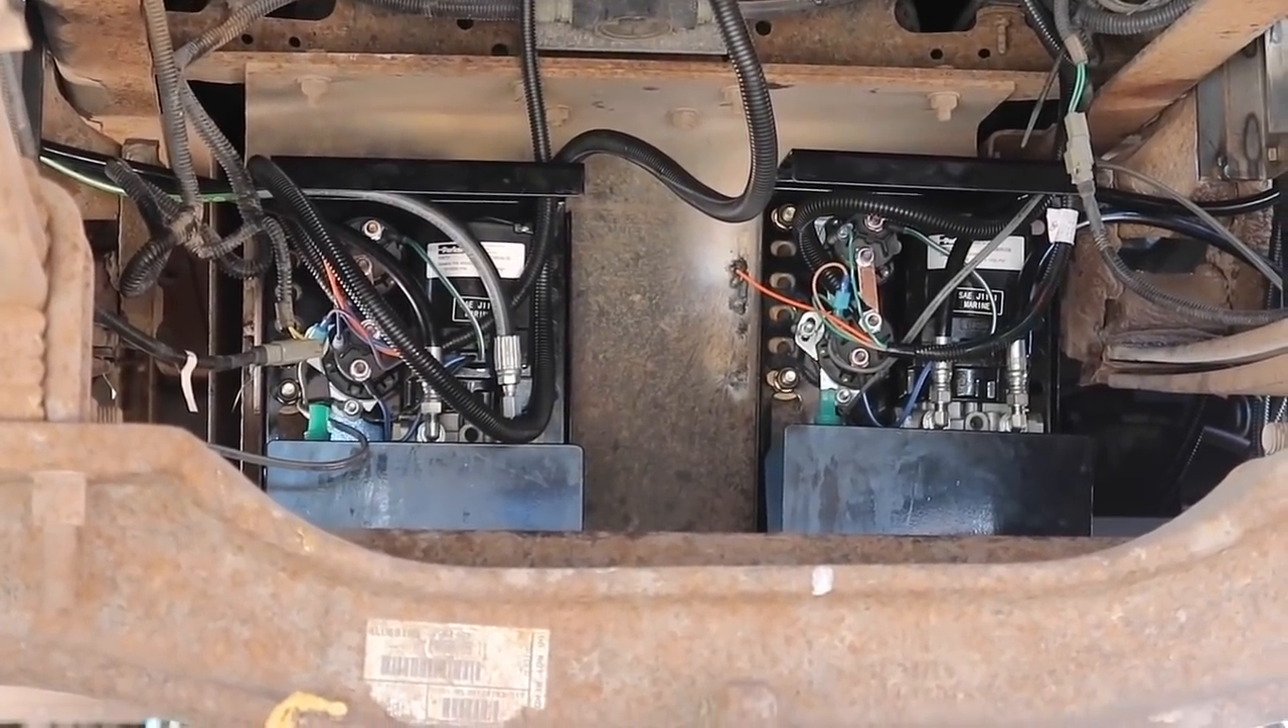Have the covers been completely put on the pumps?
No.